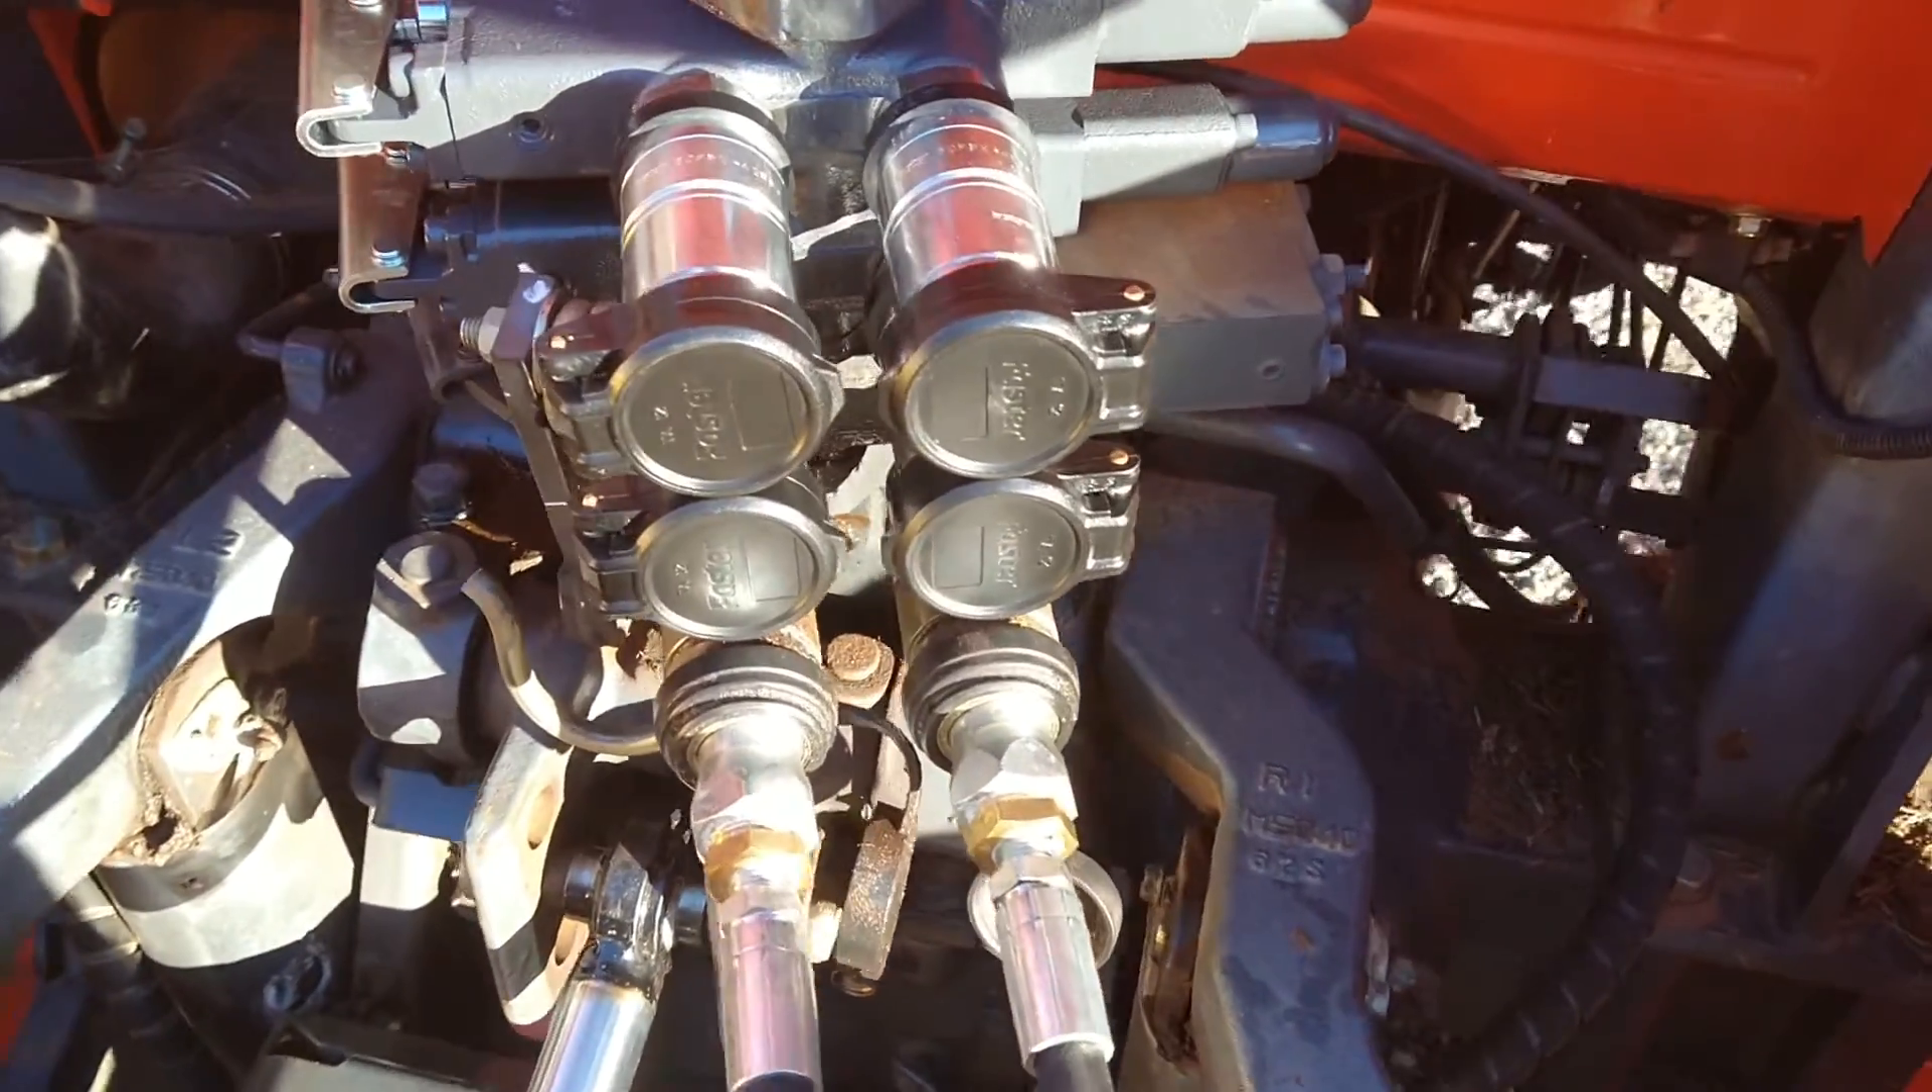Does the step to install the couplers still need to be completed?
No.